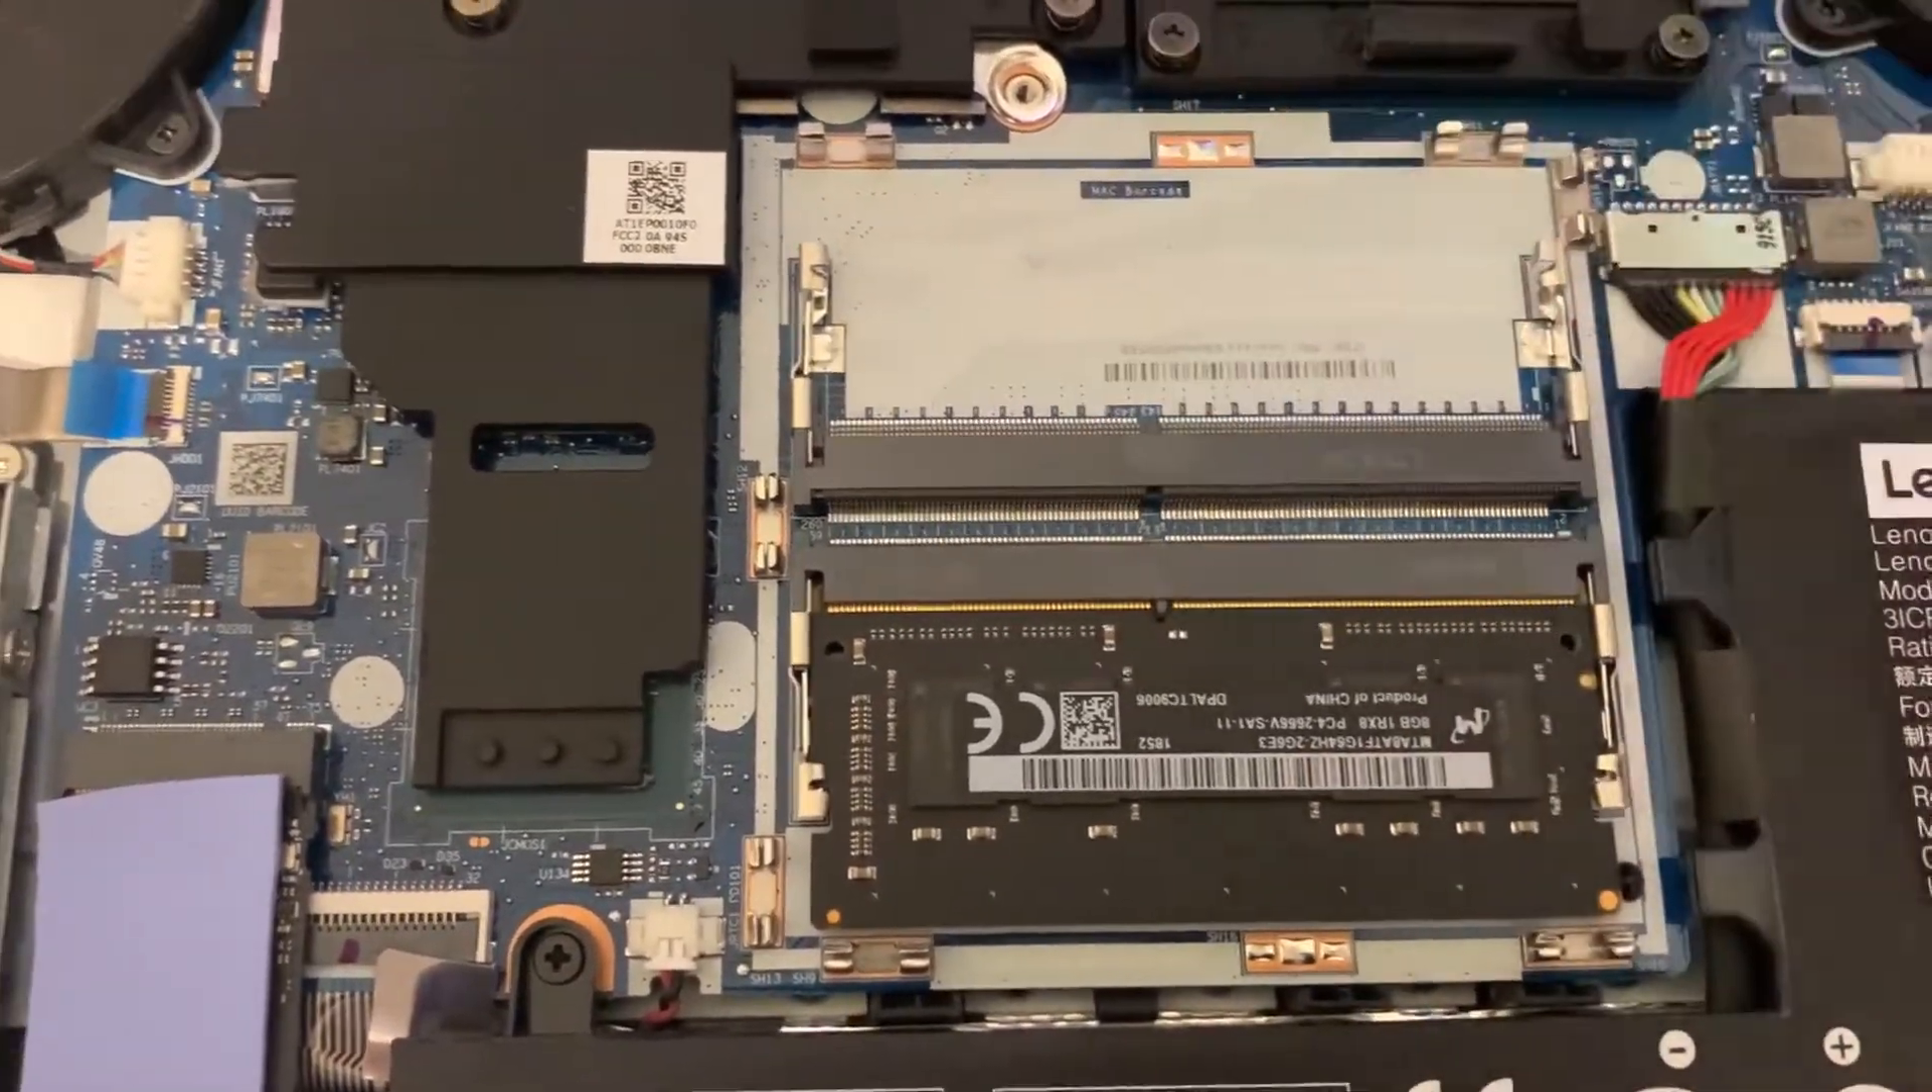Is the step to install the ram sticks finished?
No.